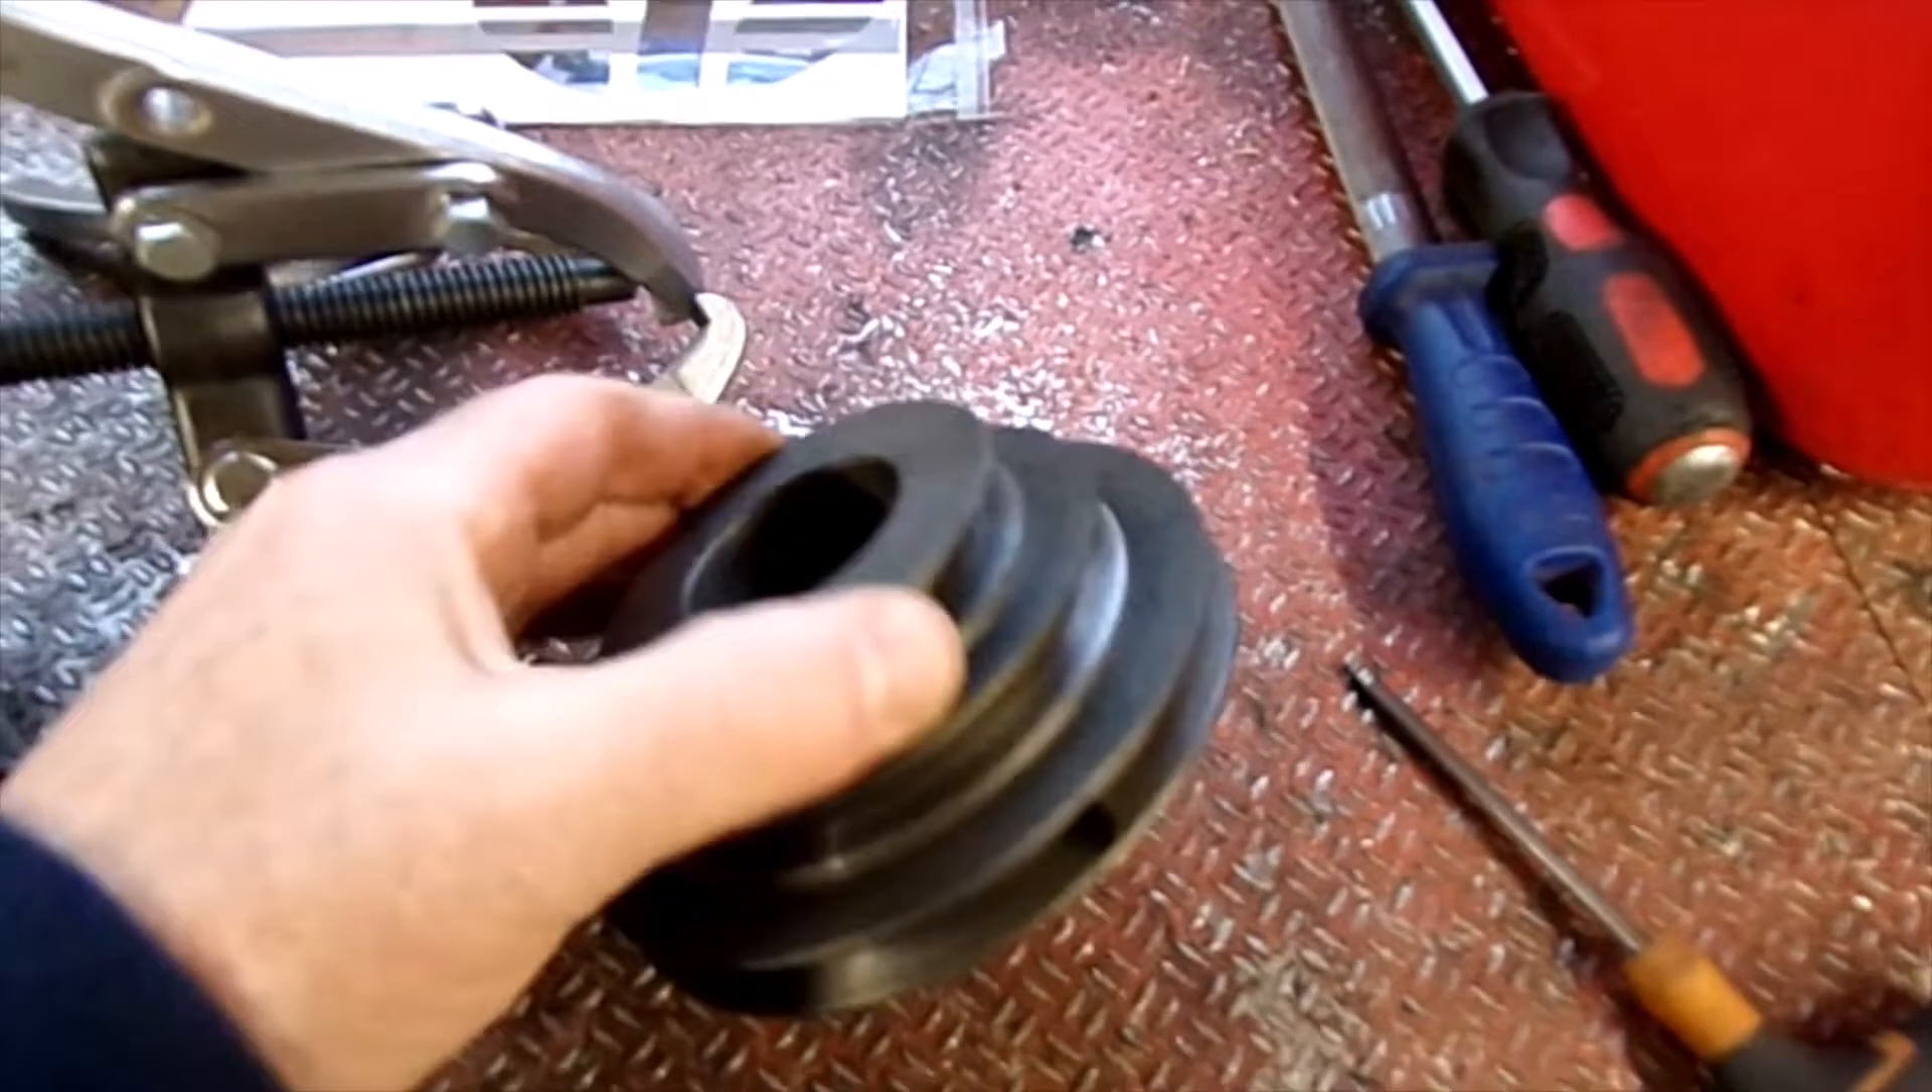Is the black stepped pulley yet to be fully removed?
No.